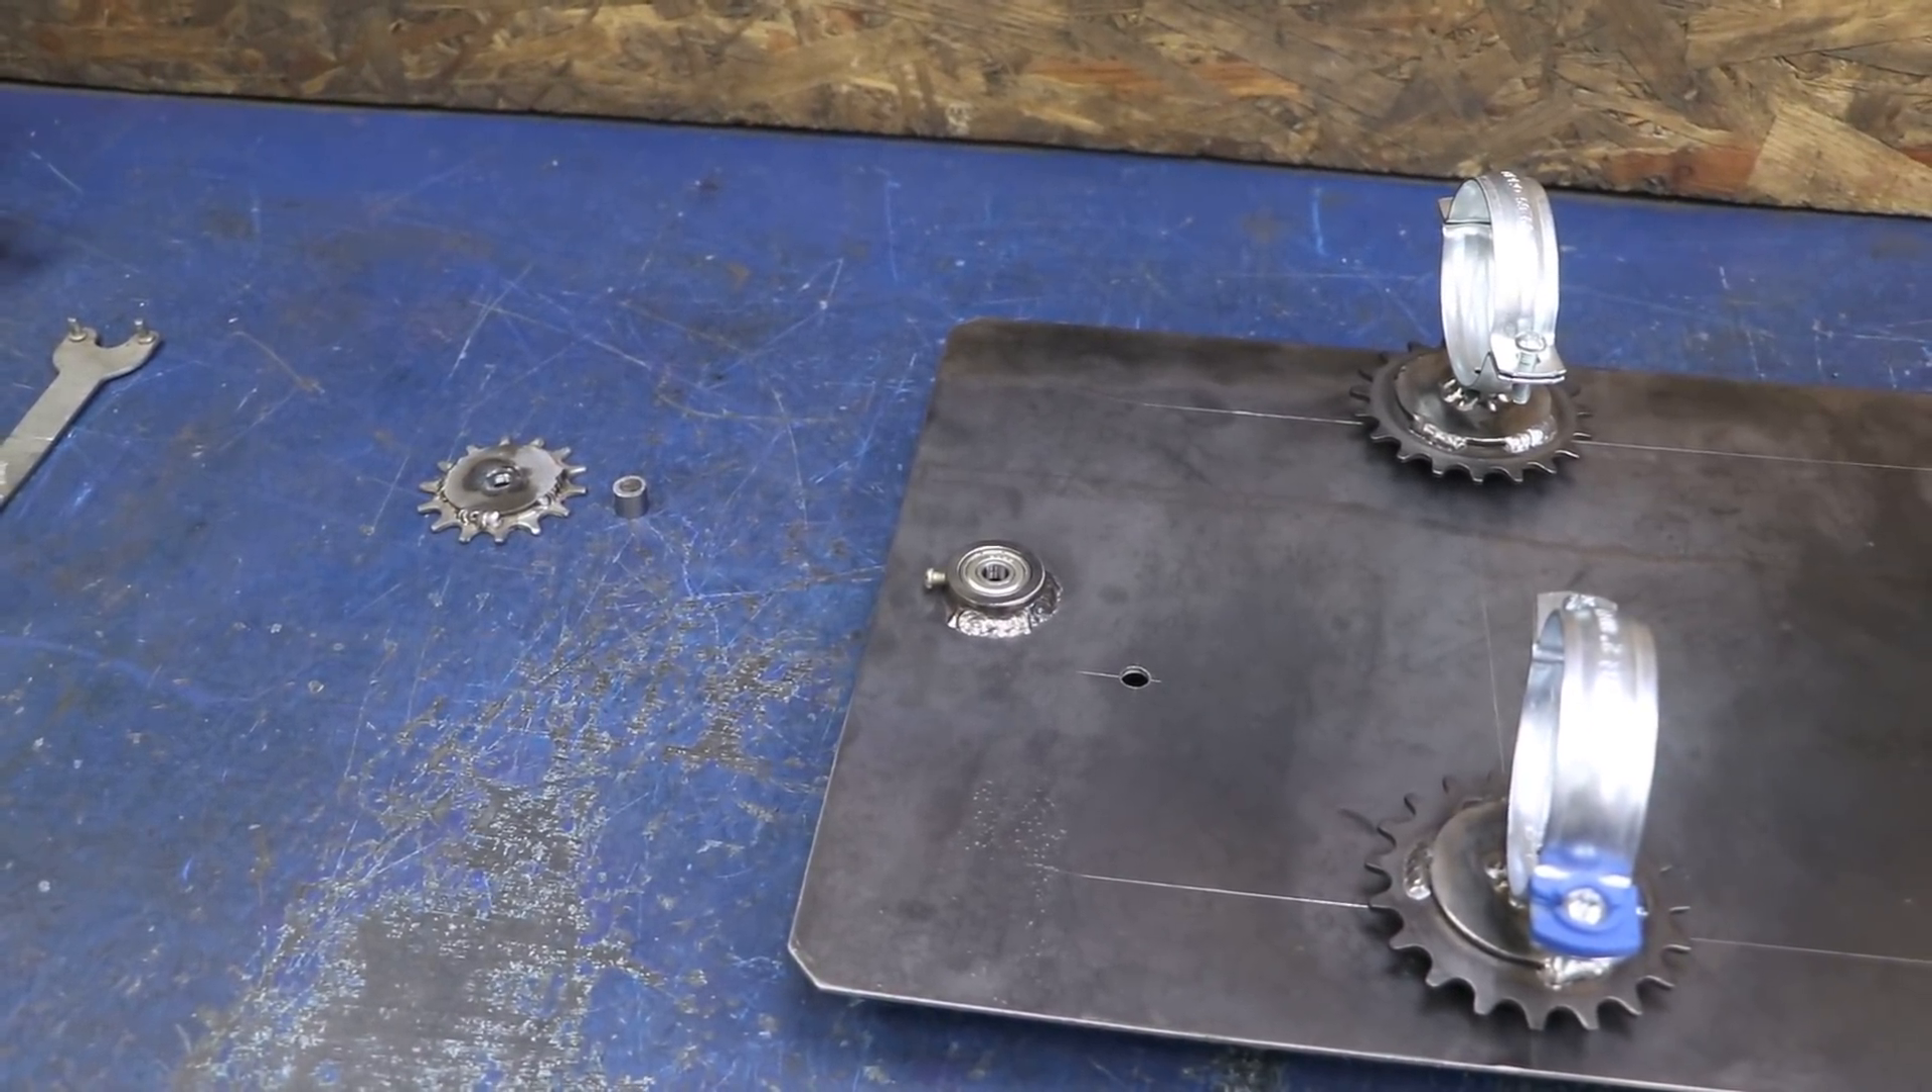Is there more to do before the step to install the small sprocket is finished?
Yes.